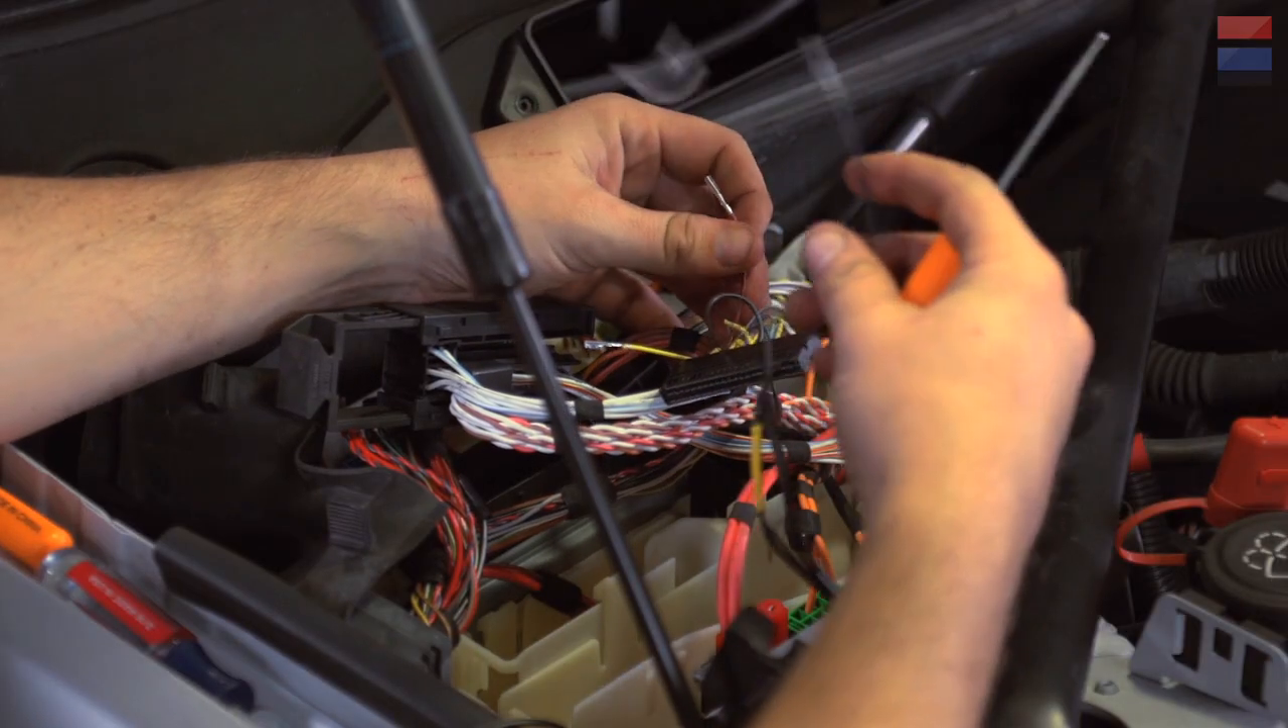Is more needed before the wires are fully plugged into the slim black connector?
Yes.